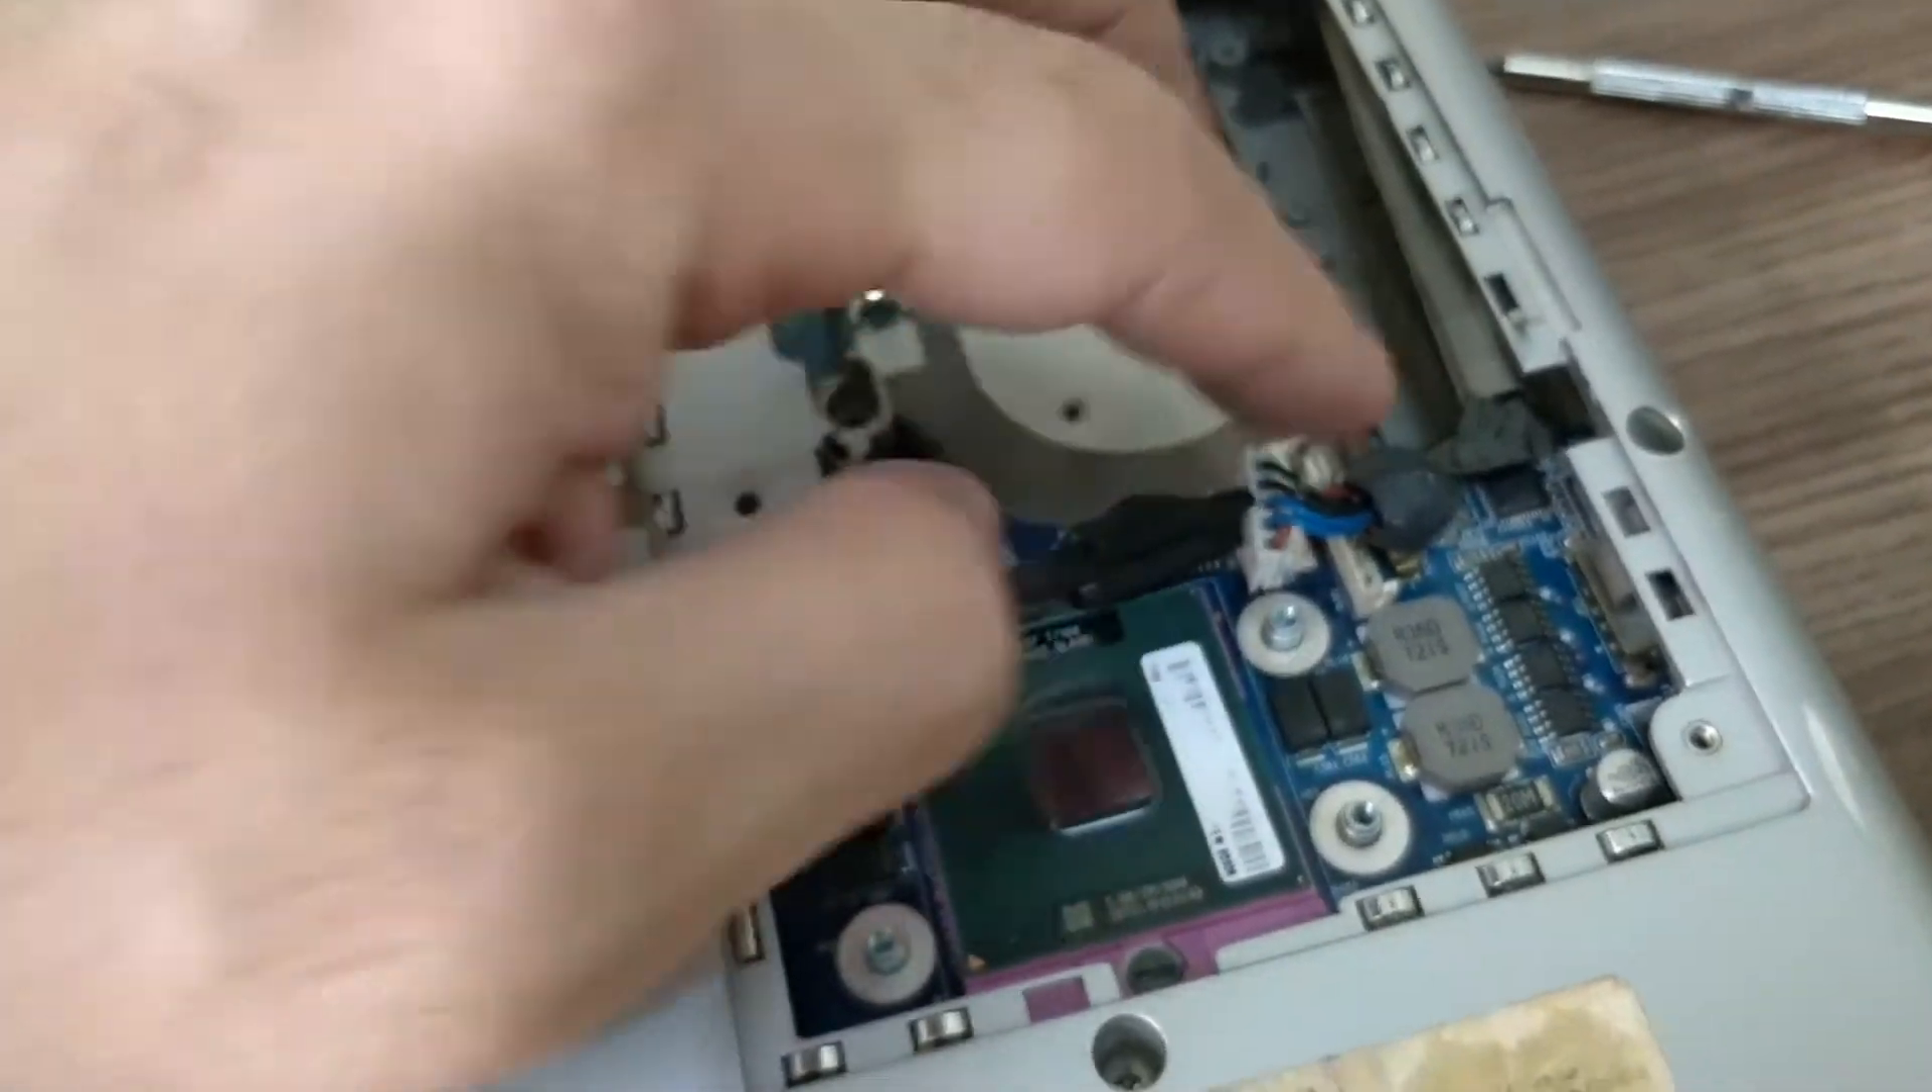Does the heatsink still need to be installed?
Yes.